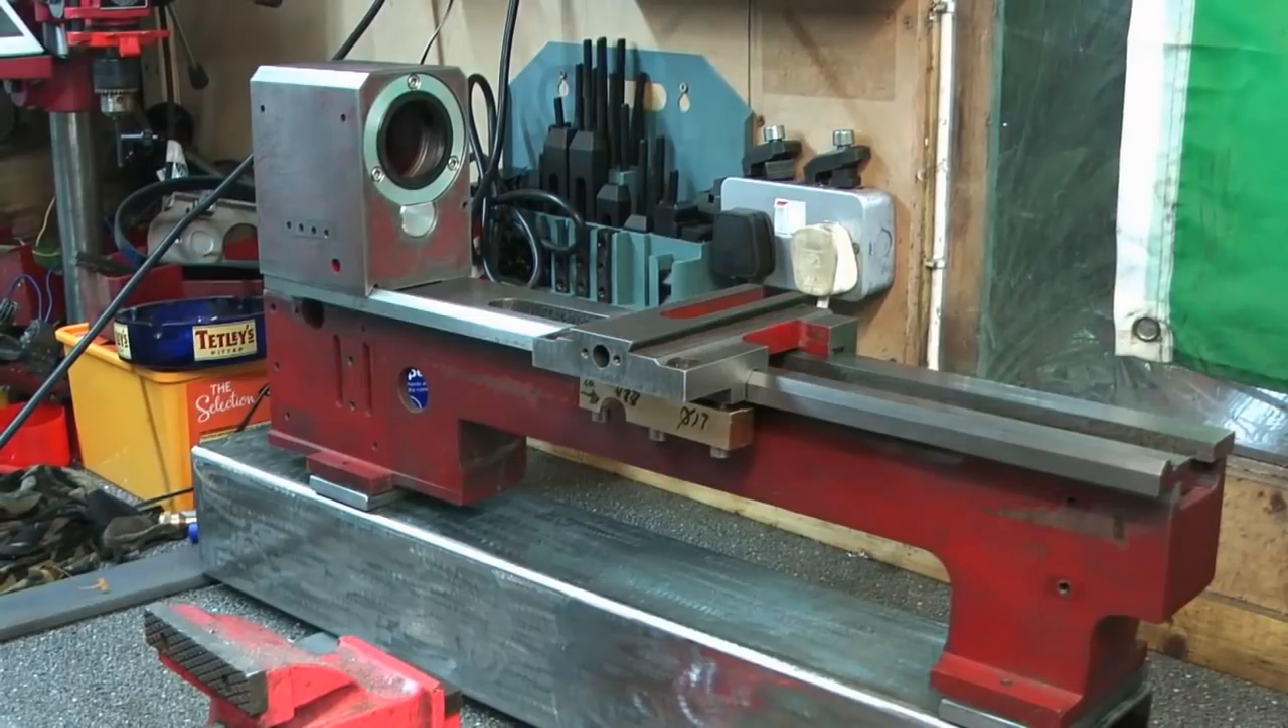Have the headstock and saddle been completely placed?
Yes.